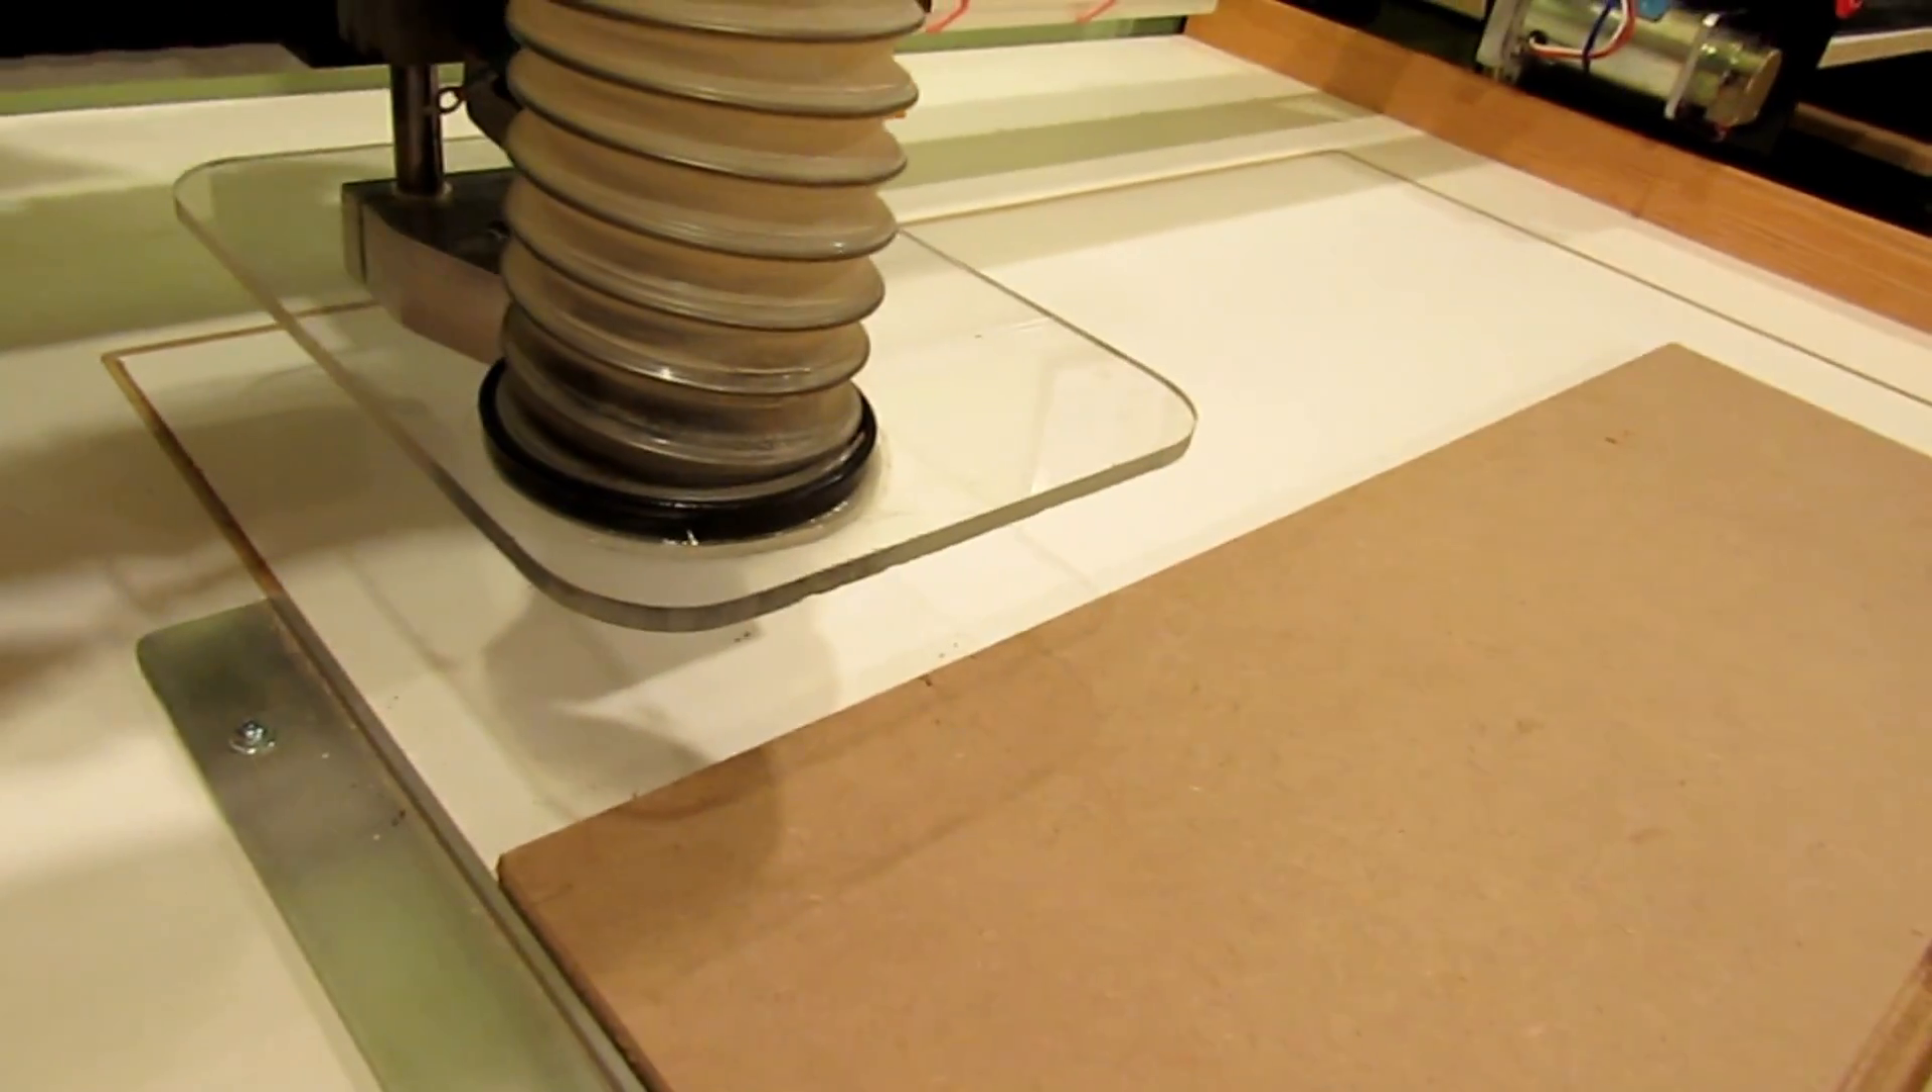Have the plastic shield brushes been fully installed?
No.